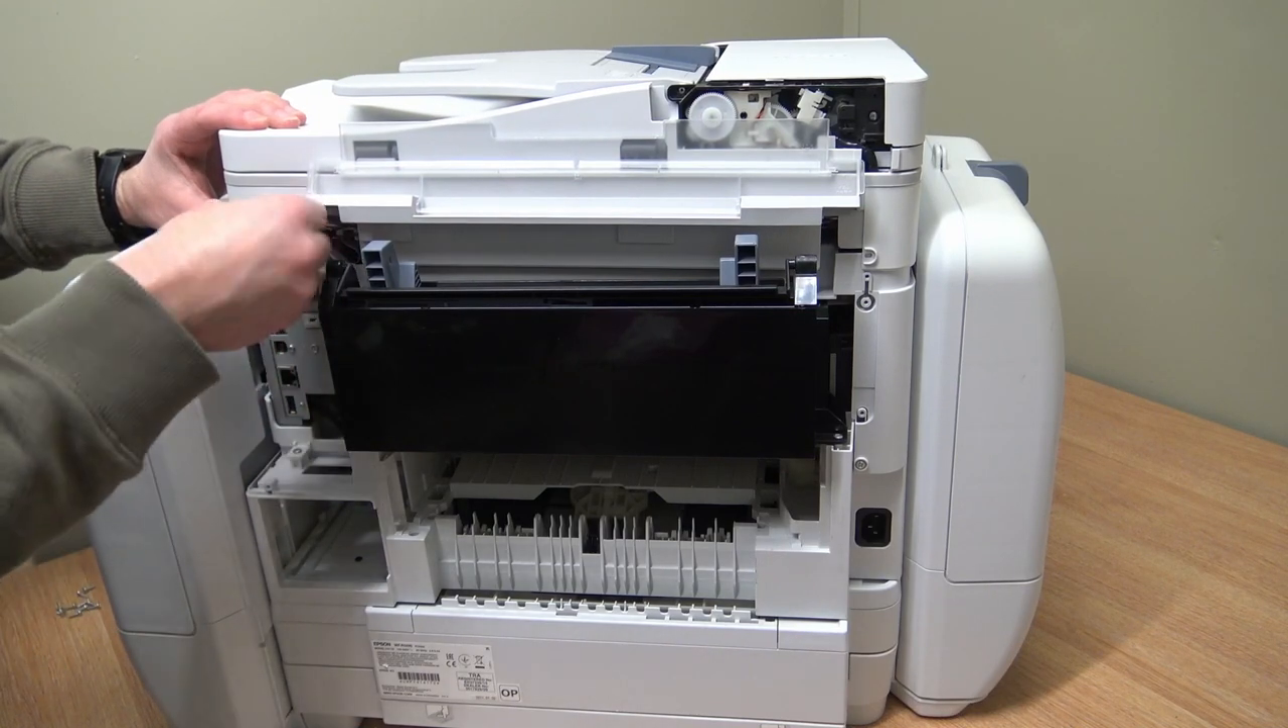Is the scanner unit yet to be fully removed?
Yes.